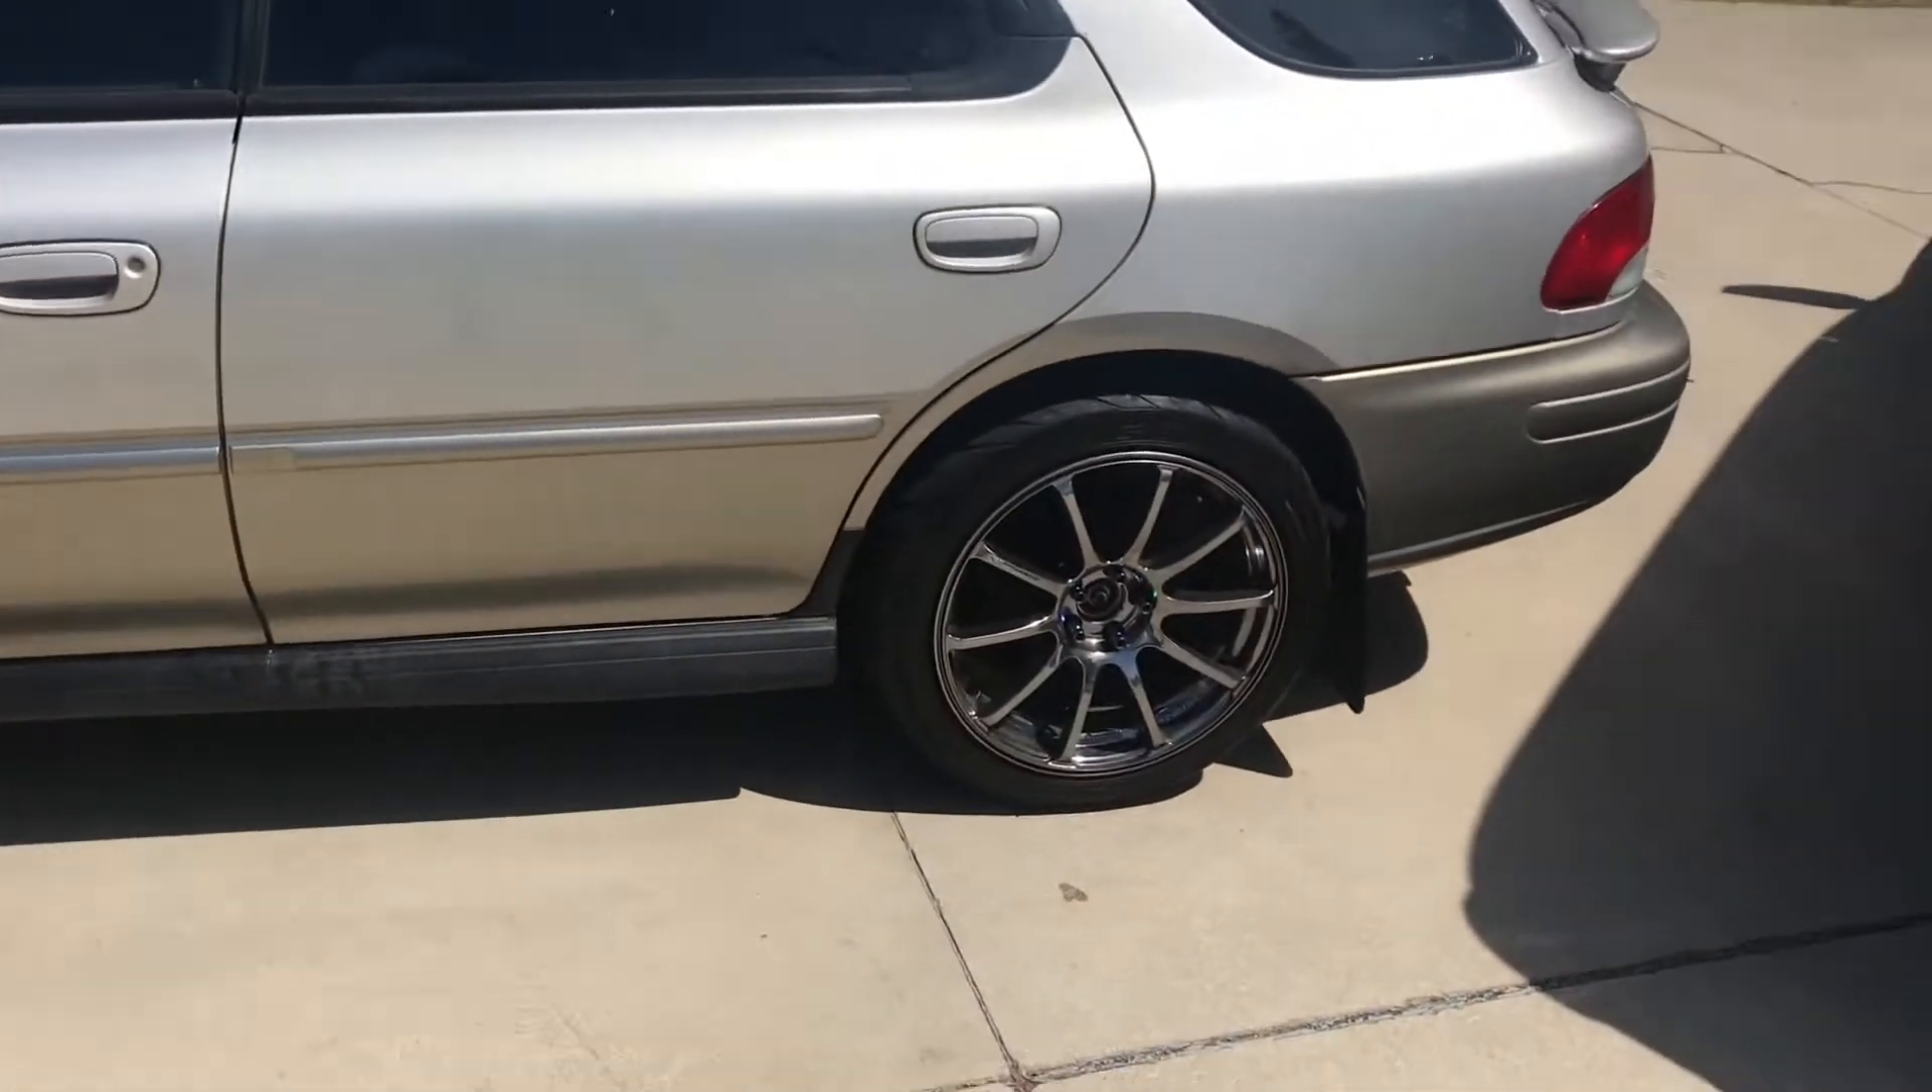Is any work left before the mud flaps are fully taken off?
Yes.